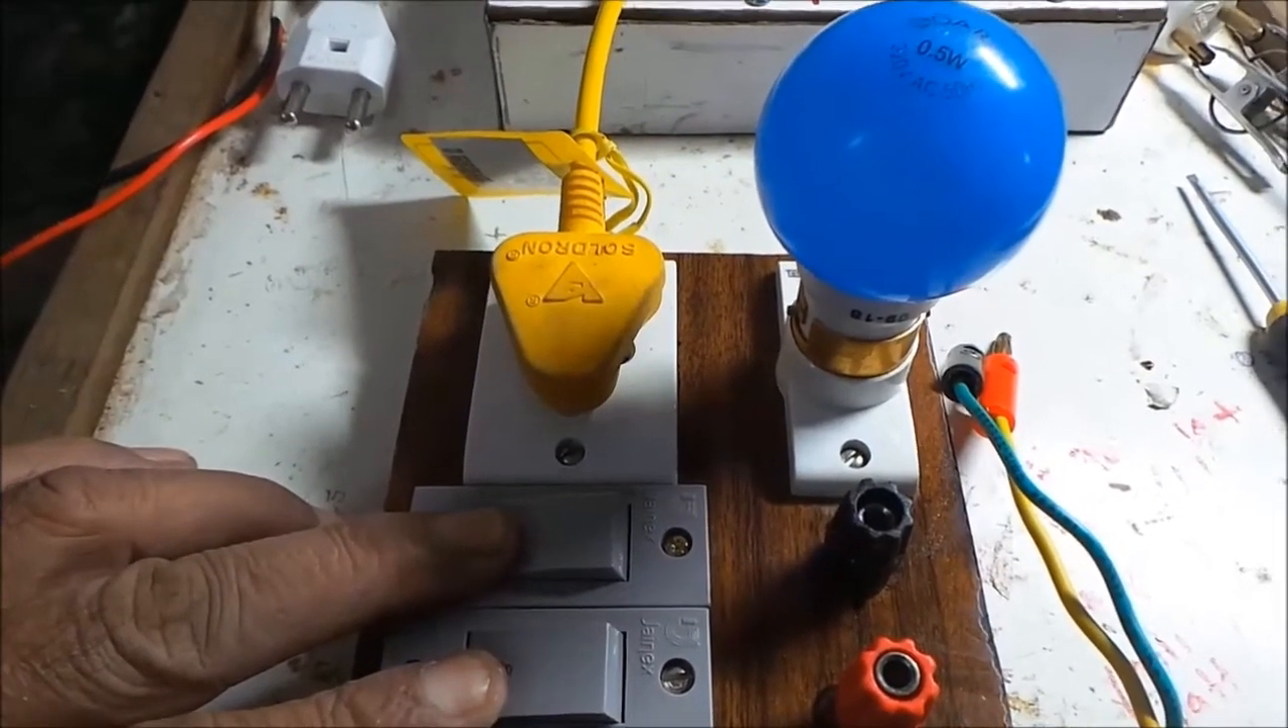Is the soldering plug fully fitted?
Yes.